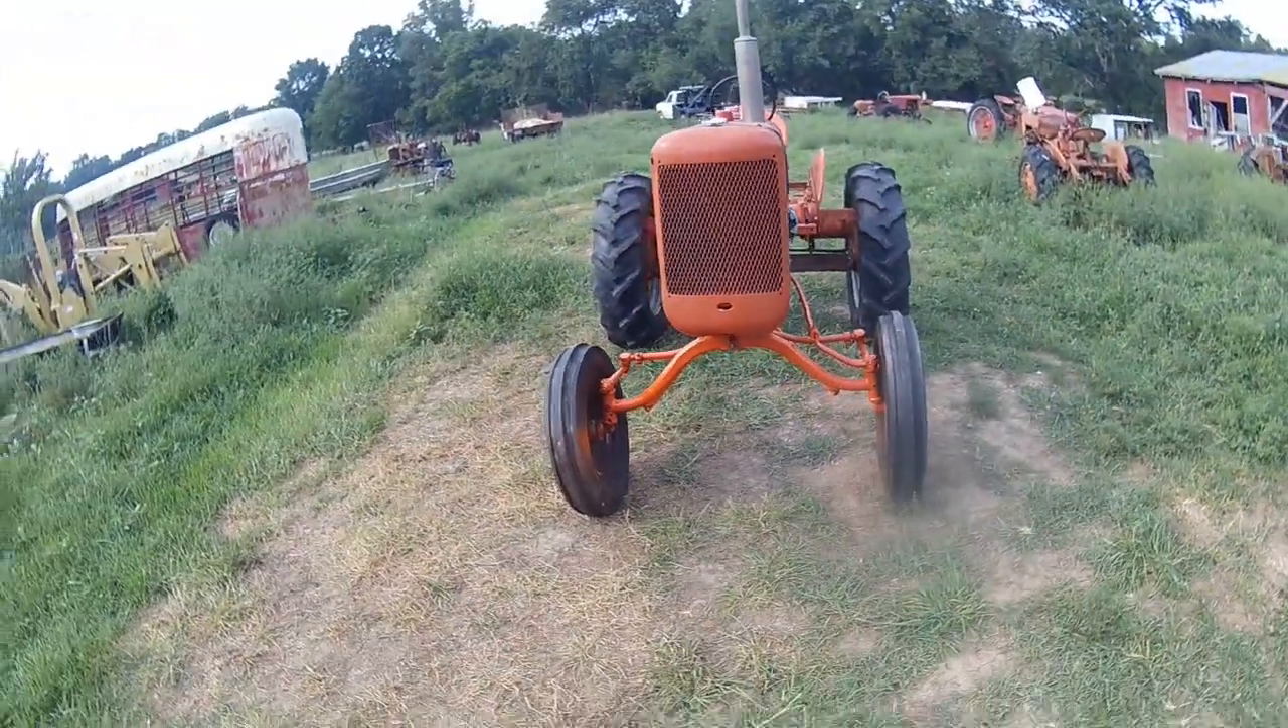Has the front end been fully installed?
Yes.